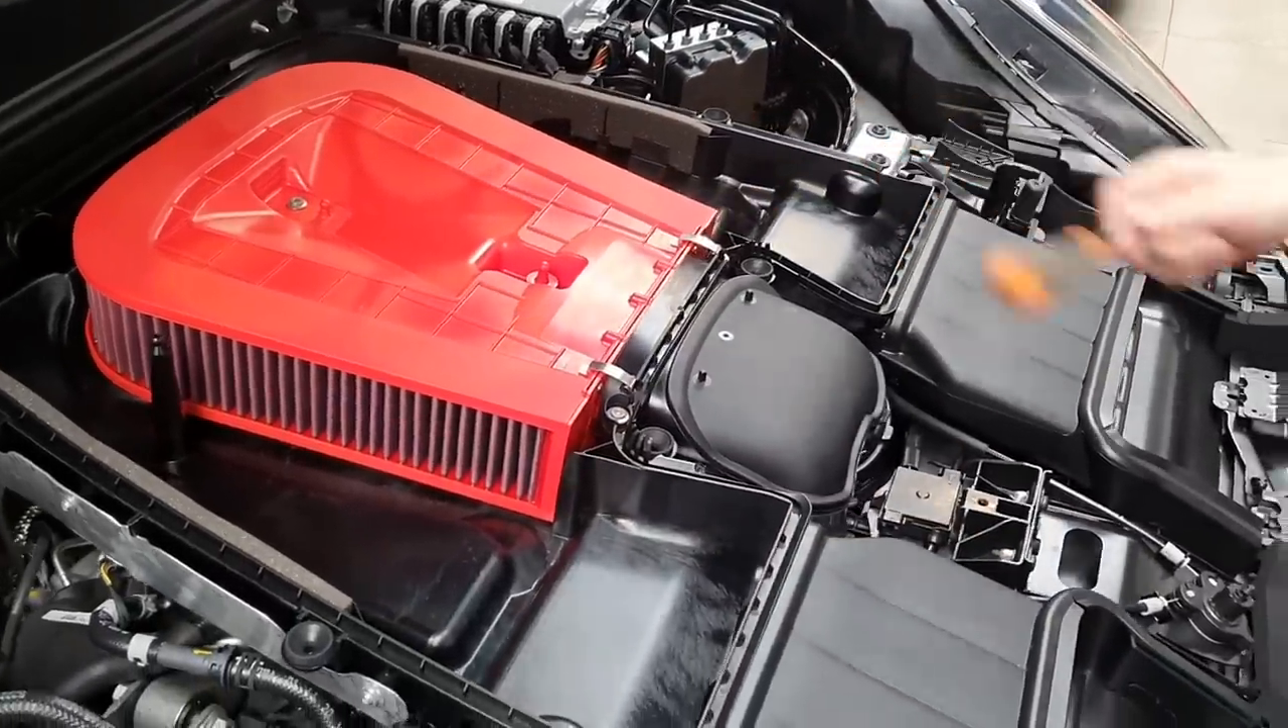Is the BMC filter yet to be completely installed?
No.